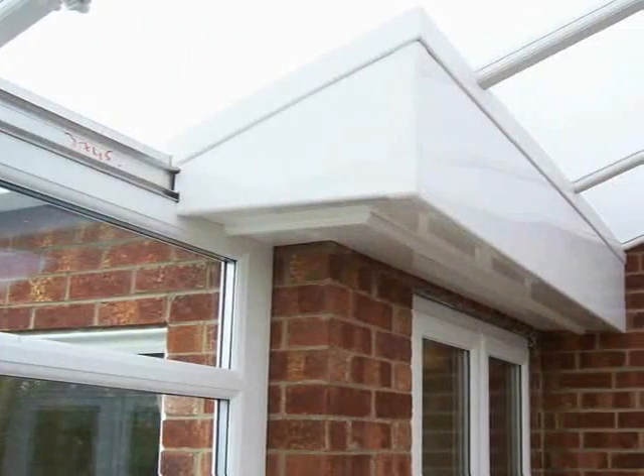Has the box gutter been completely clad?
Yes.